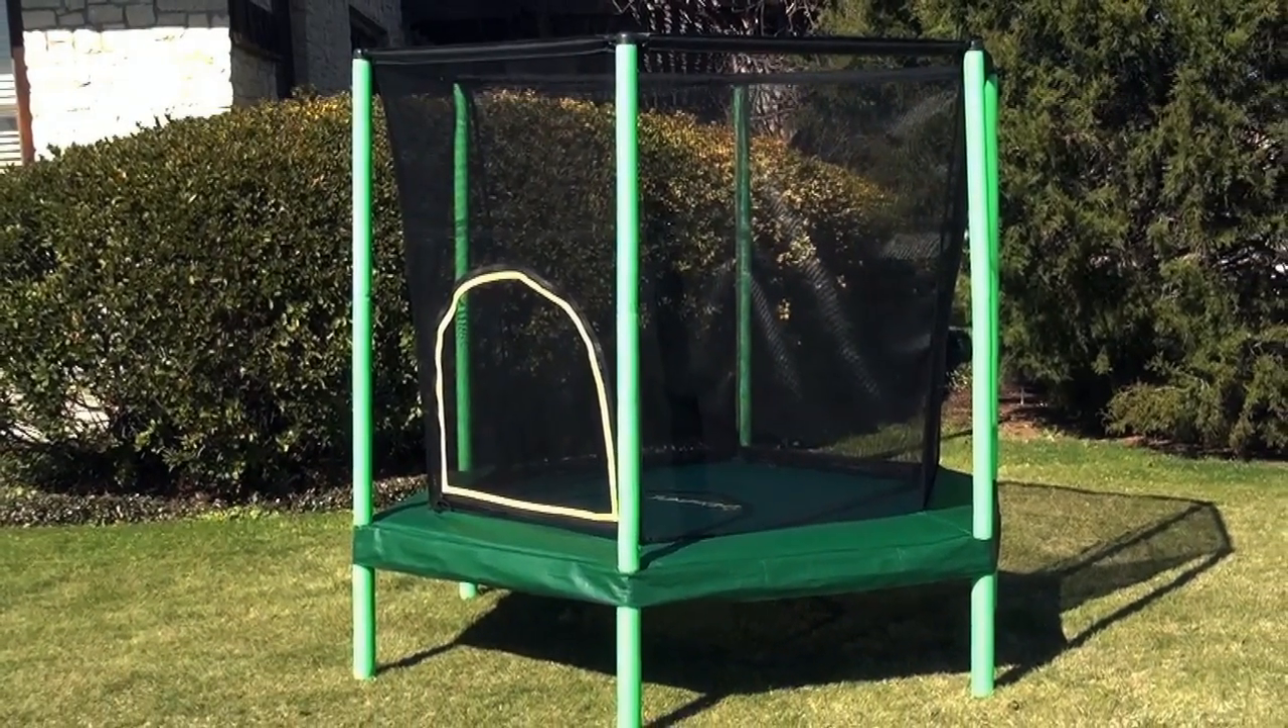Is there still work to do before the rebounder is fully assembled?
No.